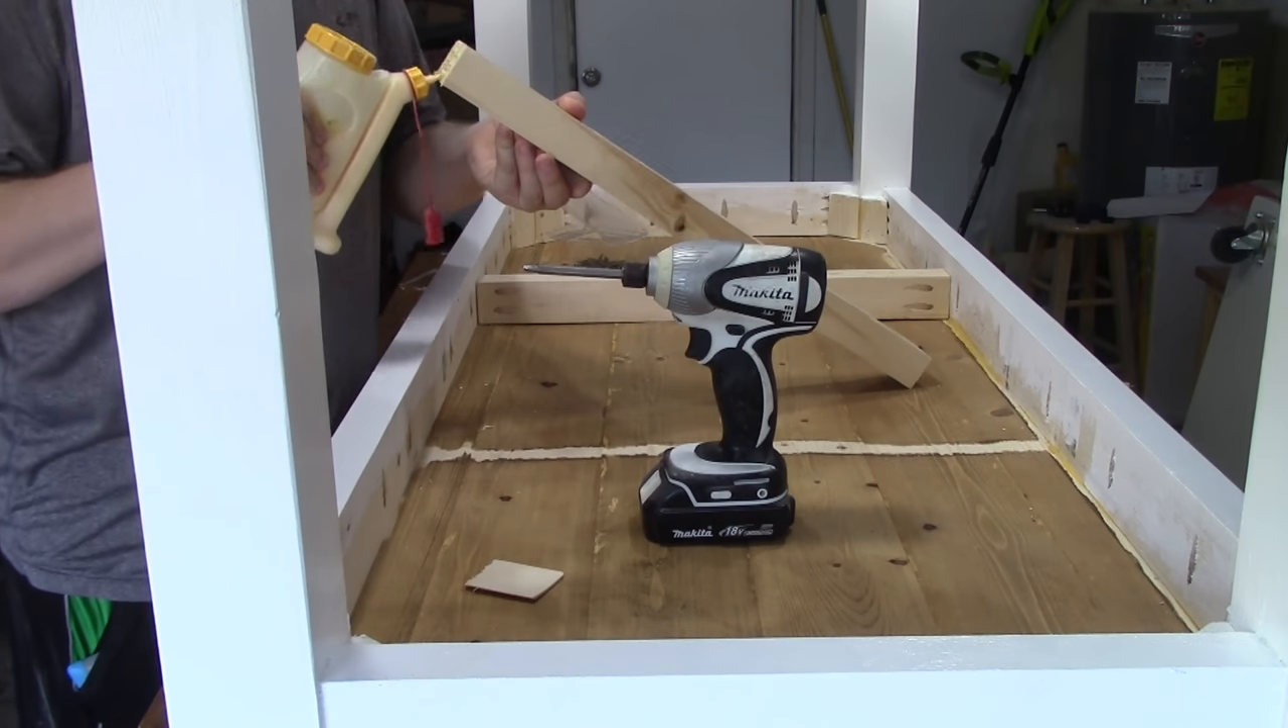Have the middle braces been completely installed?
No.